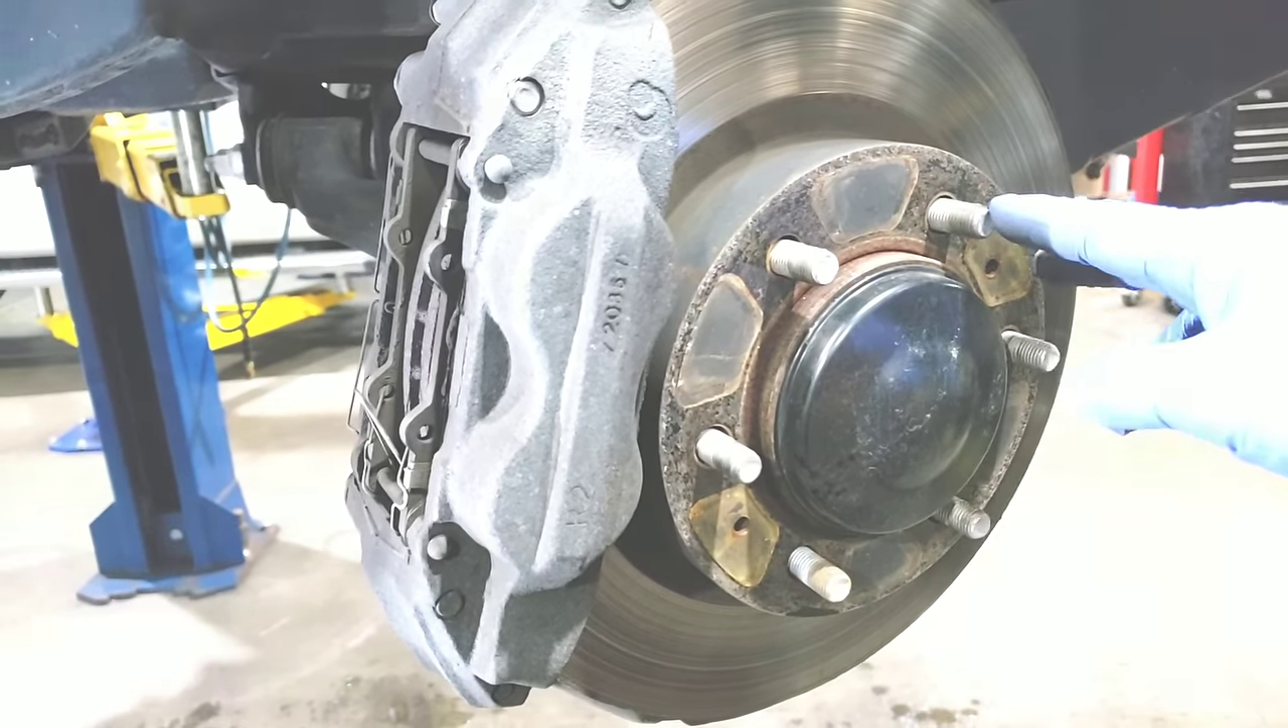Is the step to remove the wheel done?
Yes.